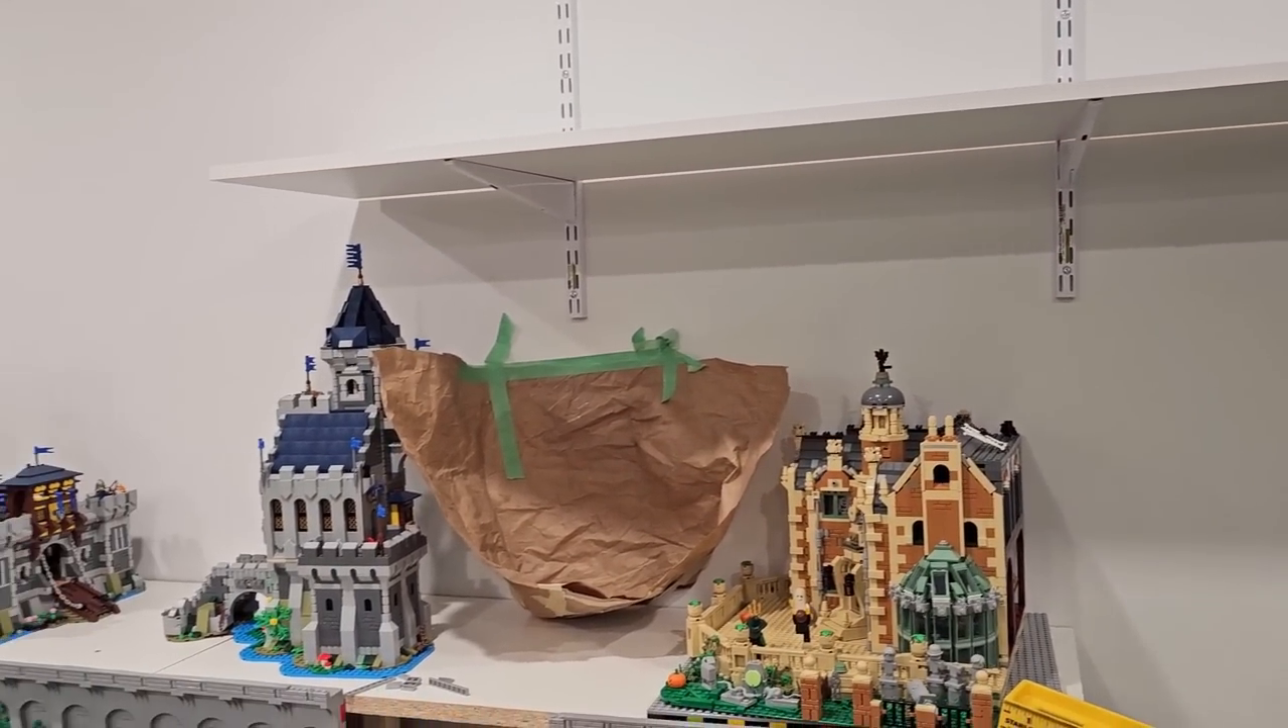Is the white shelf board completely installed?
Yes.